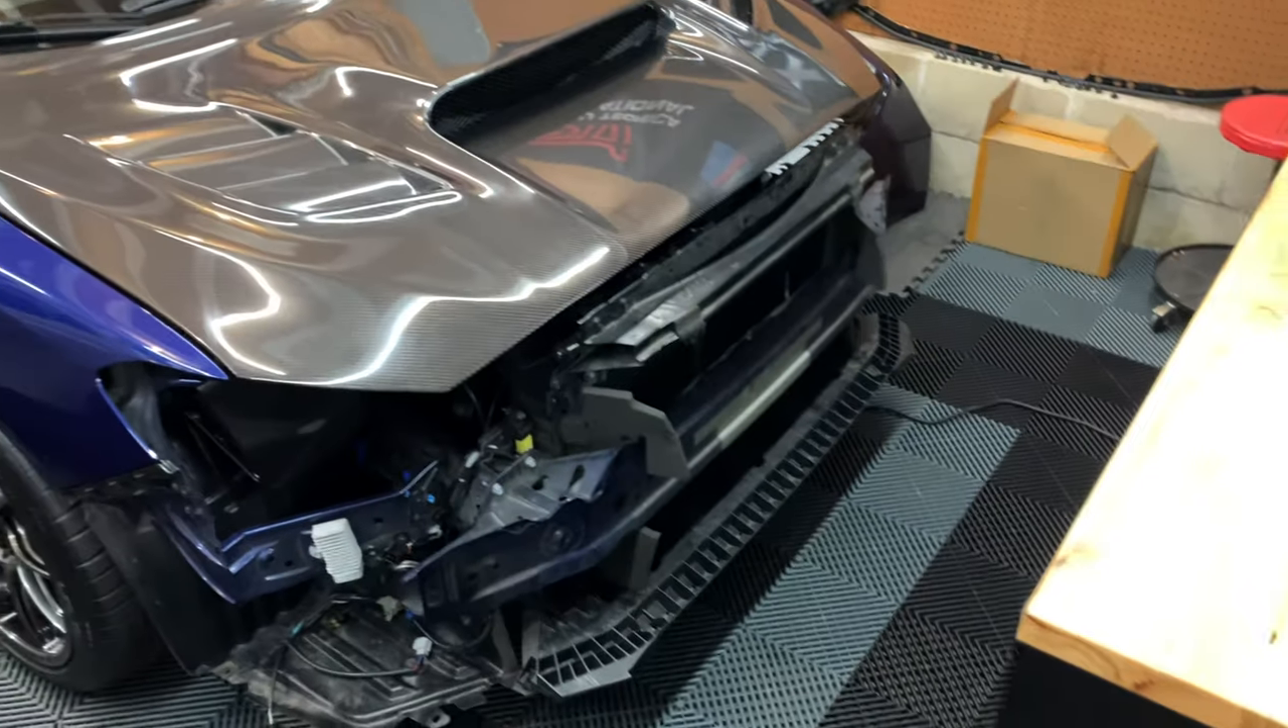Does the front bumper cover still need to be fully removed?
No.